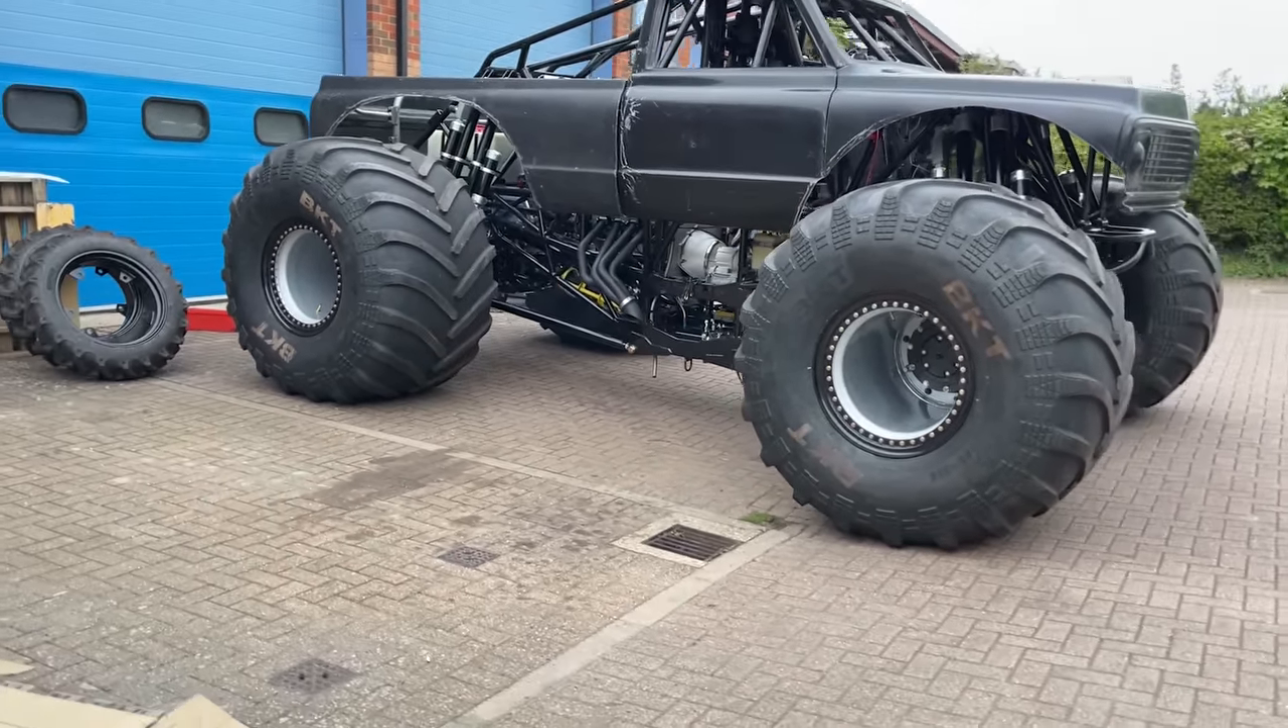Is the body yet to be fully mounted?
No.